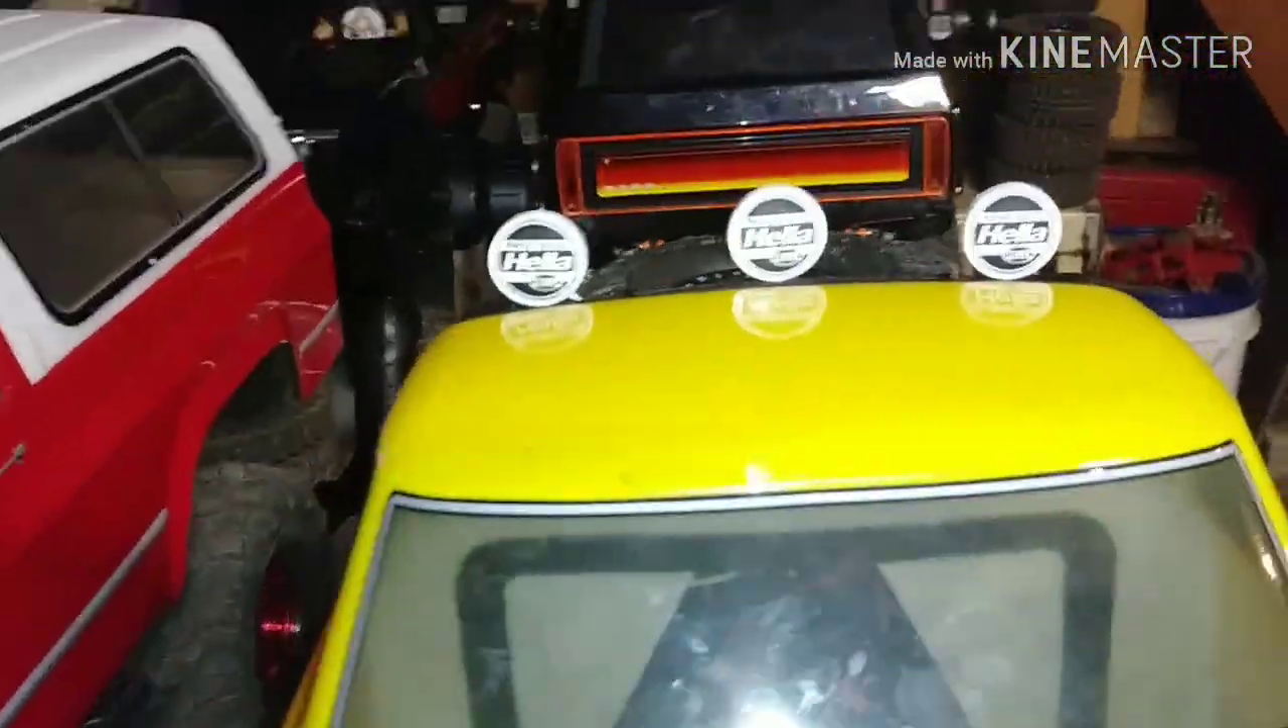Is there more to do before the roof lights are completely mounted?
No.